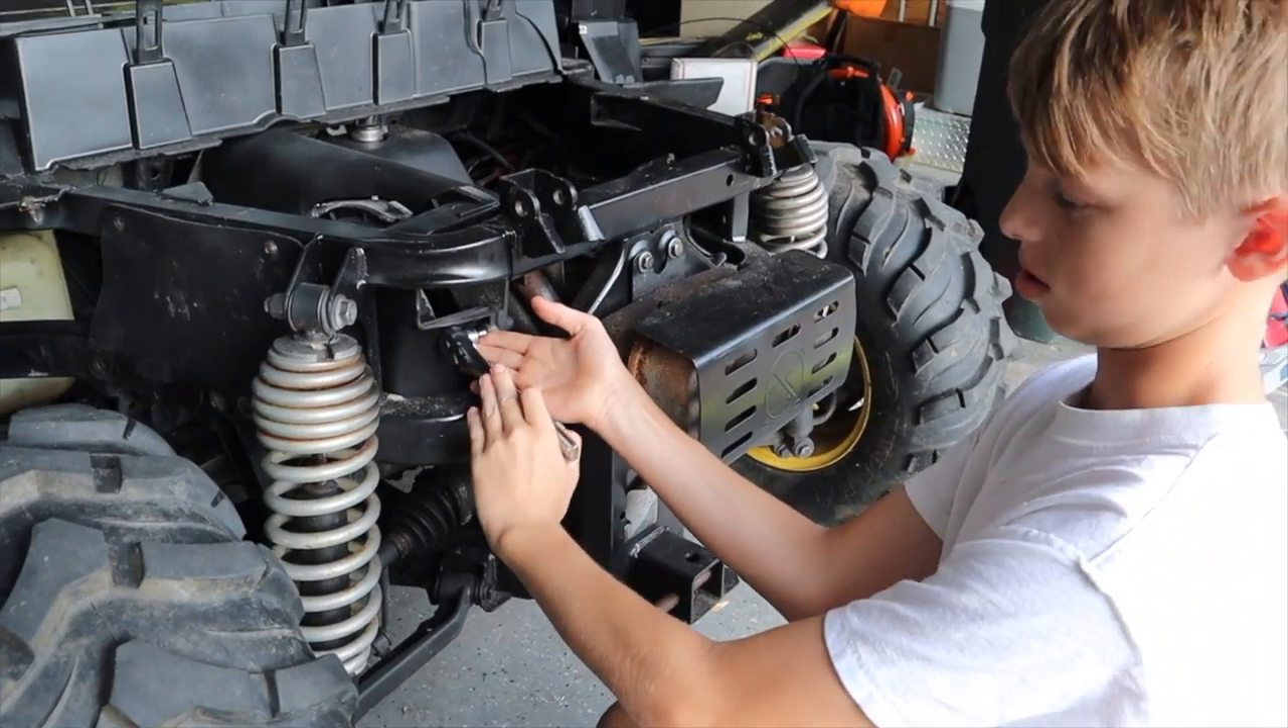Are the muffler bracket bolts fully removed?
No.